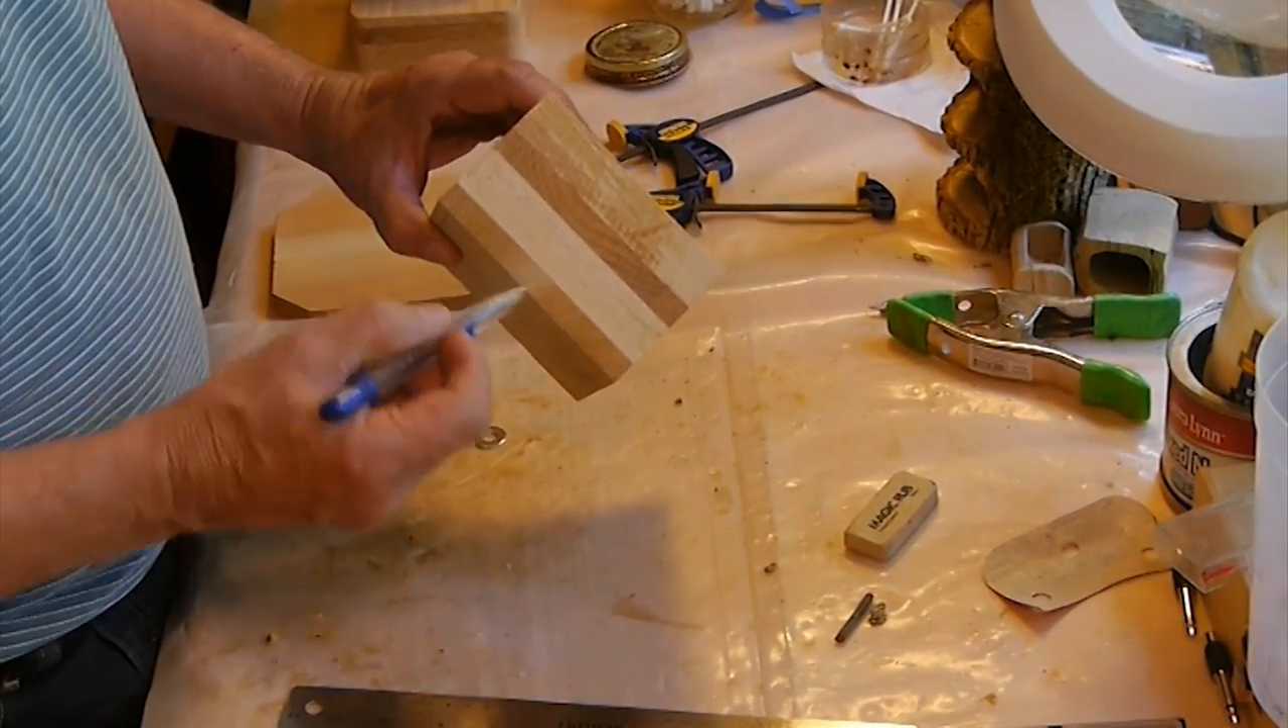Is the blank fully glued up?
Yes.